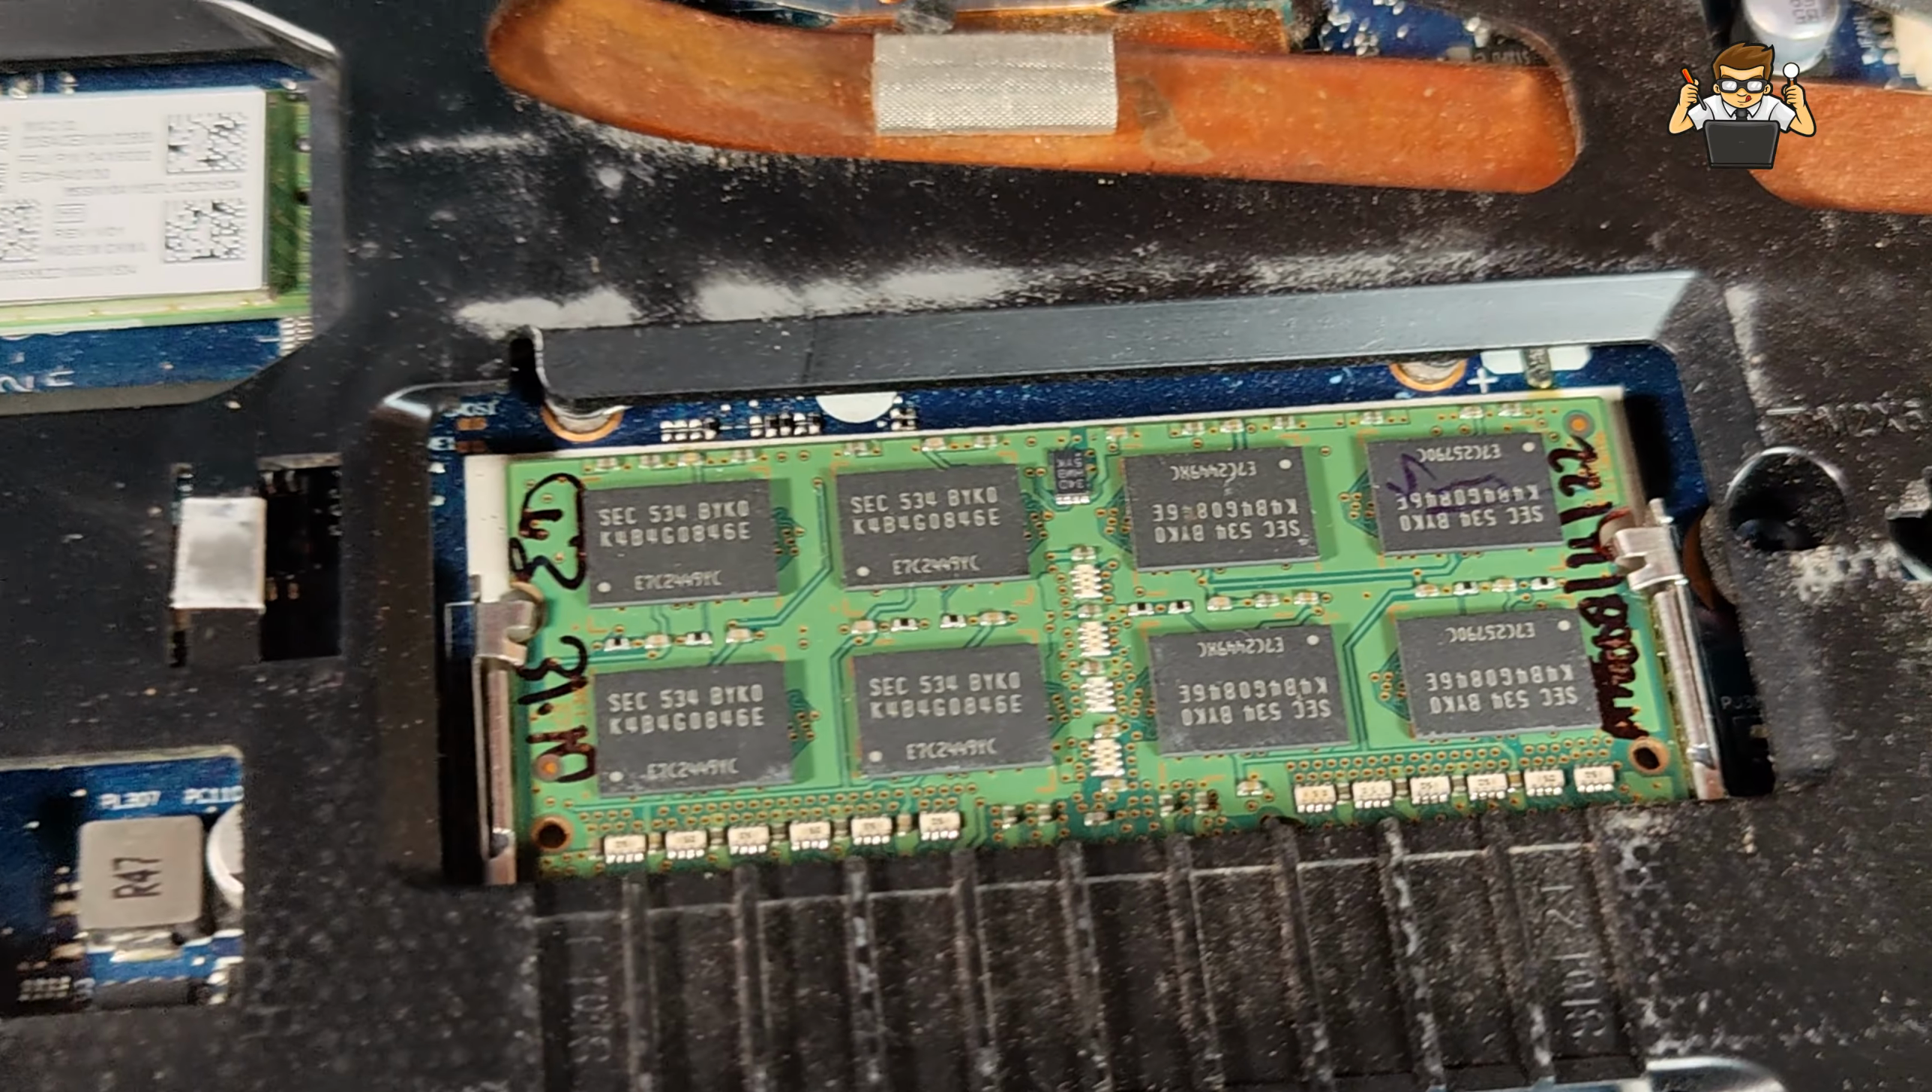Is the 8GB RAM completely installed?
Yes.